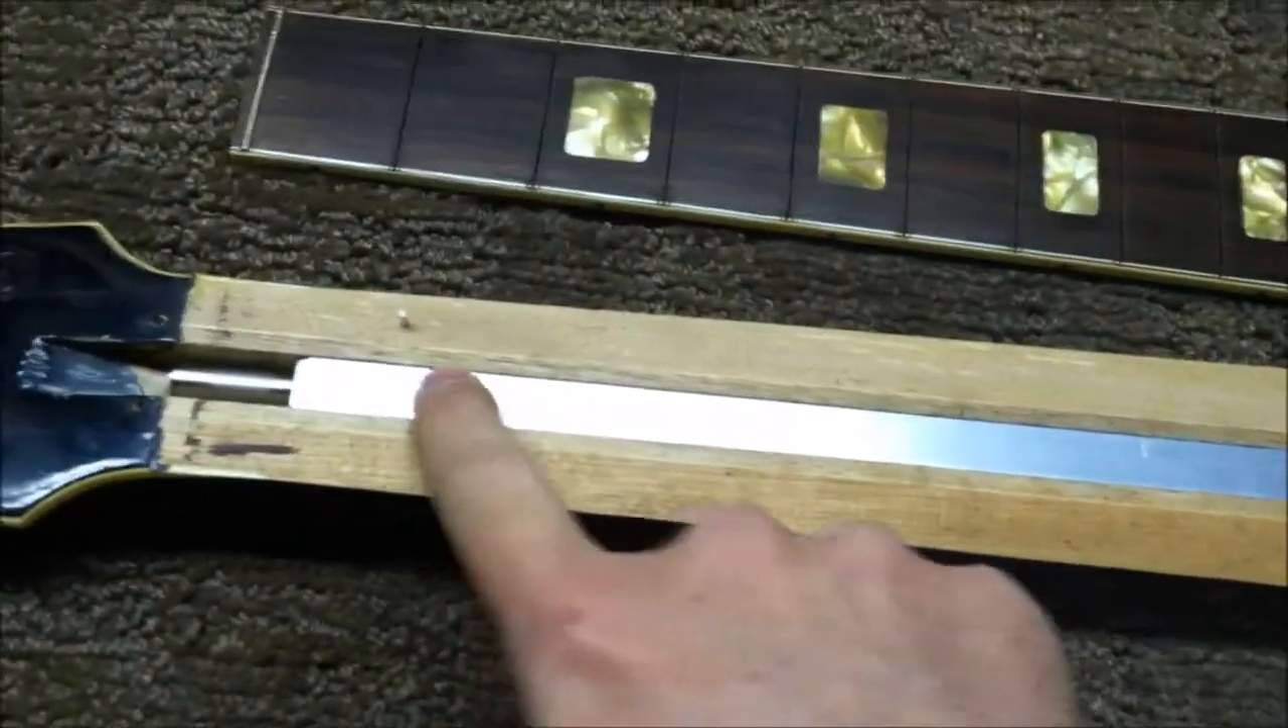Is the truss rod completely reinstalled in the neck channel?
Yes.